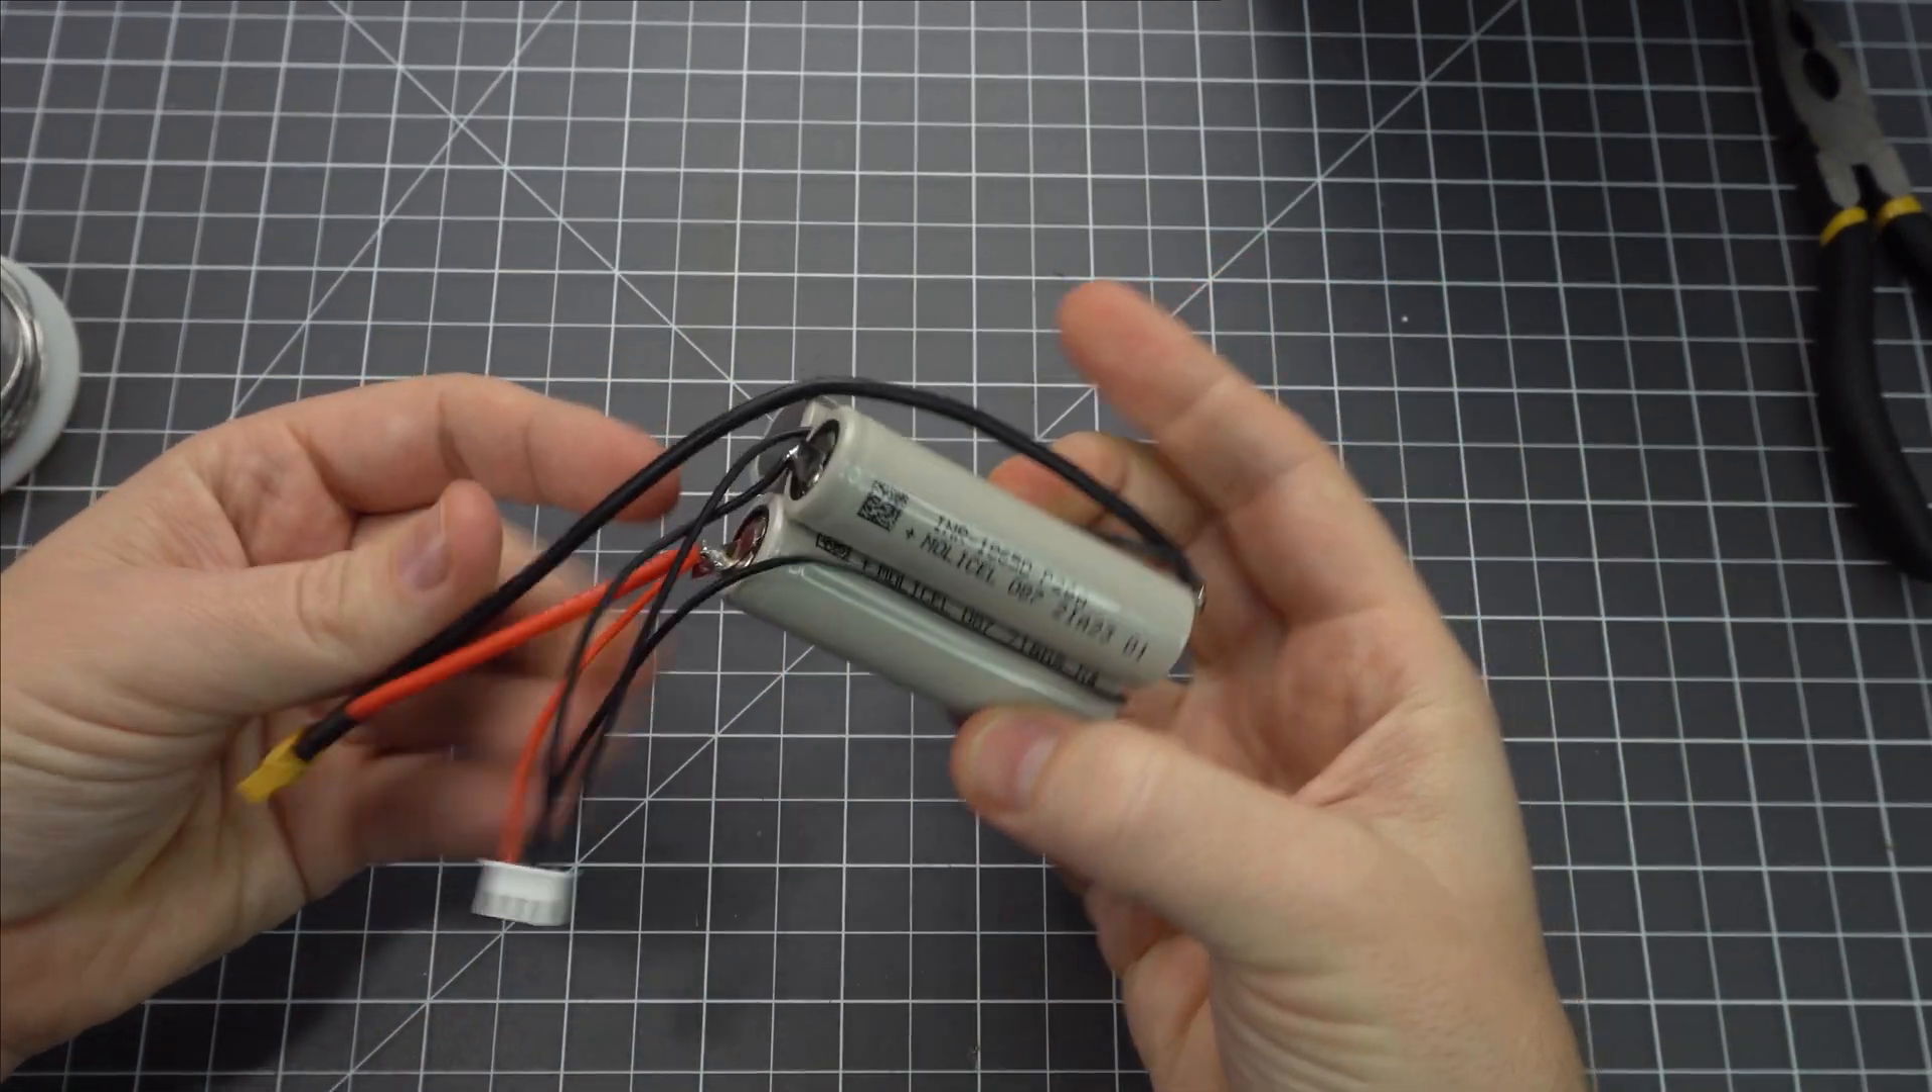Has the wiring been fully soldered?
Yes.